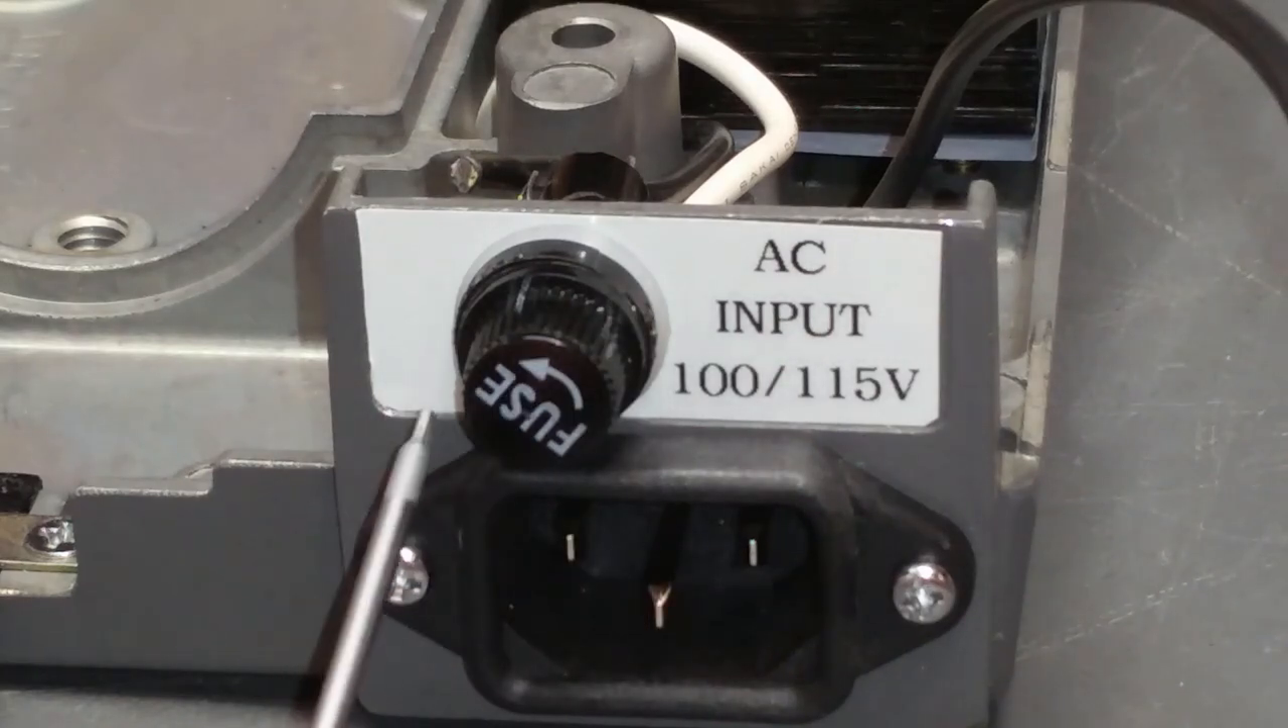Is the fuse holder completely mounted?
Yes.